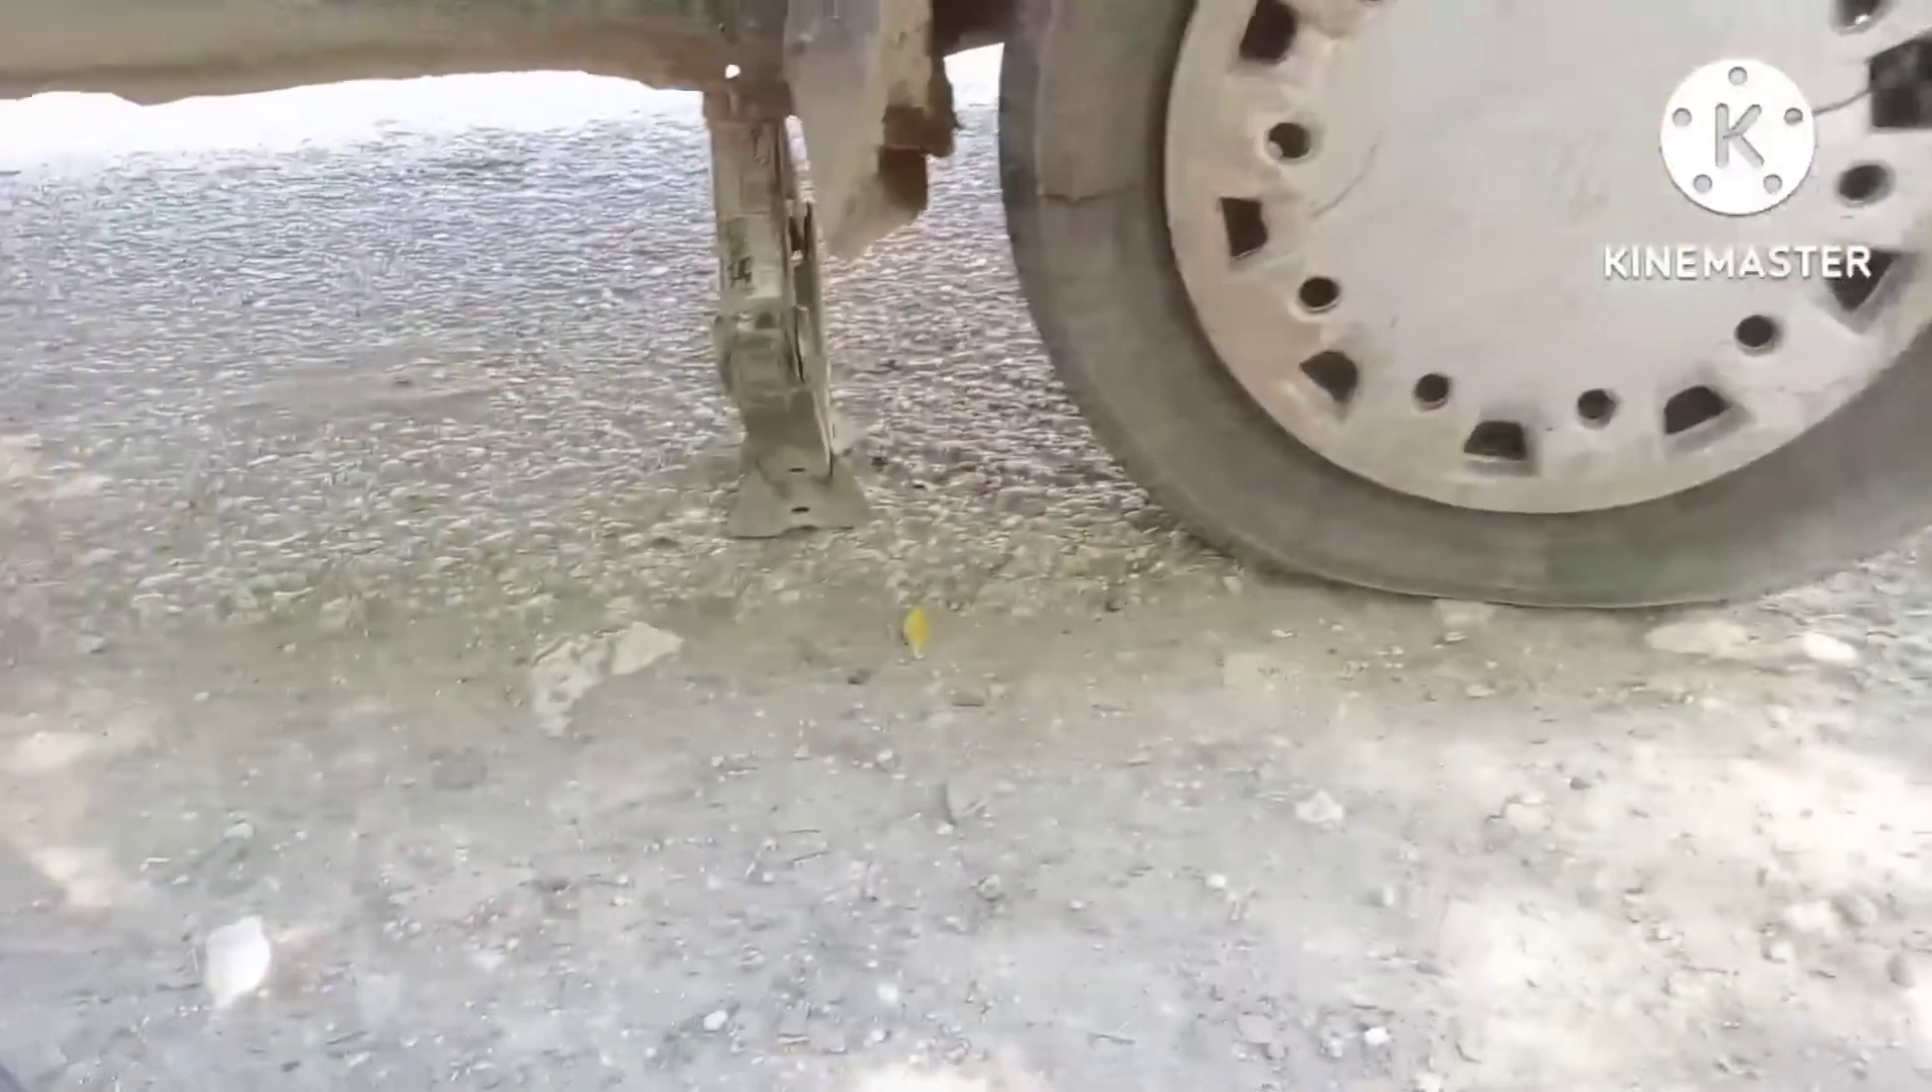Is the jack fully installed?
Yes.